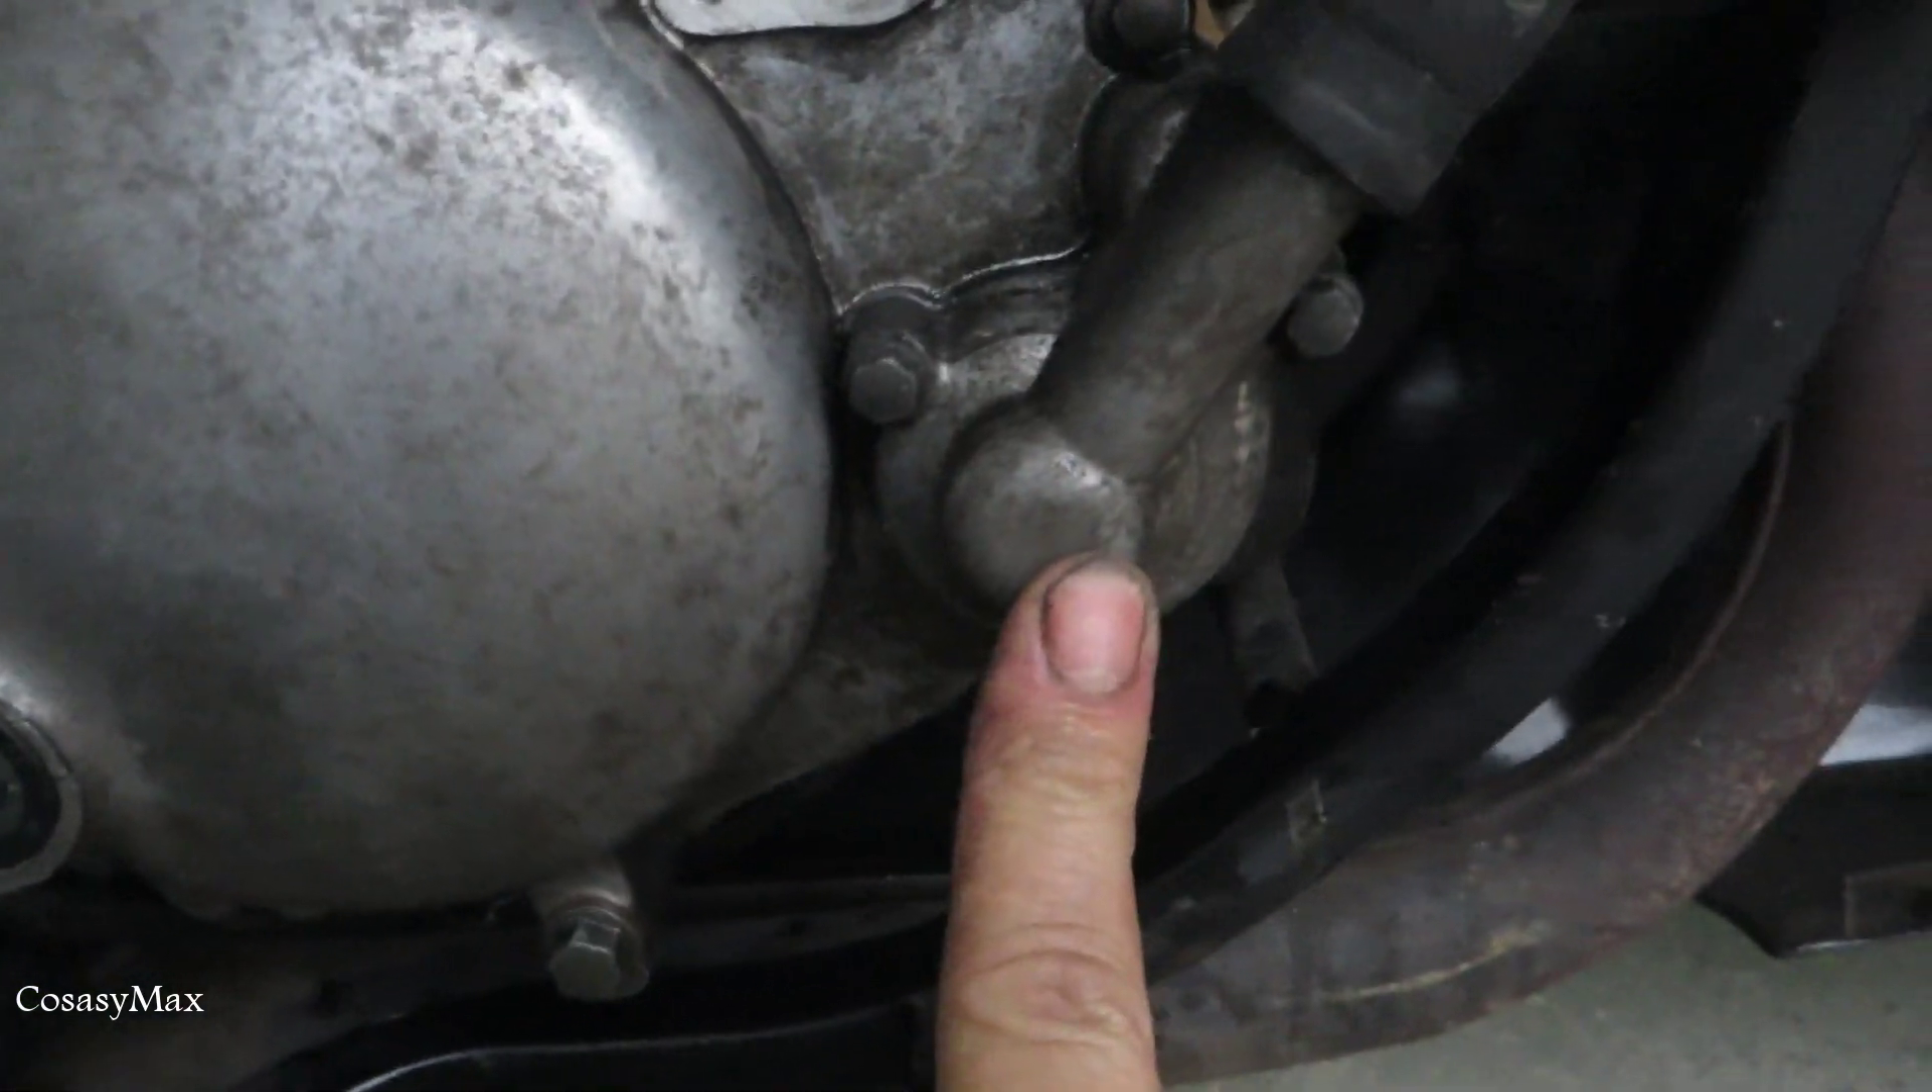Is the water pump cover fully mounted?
Yes.